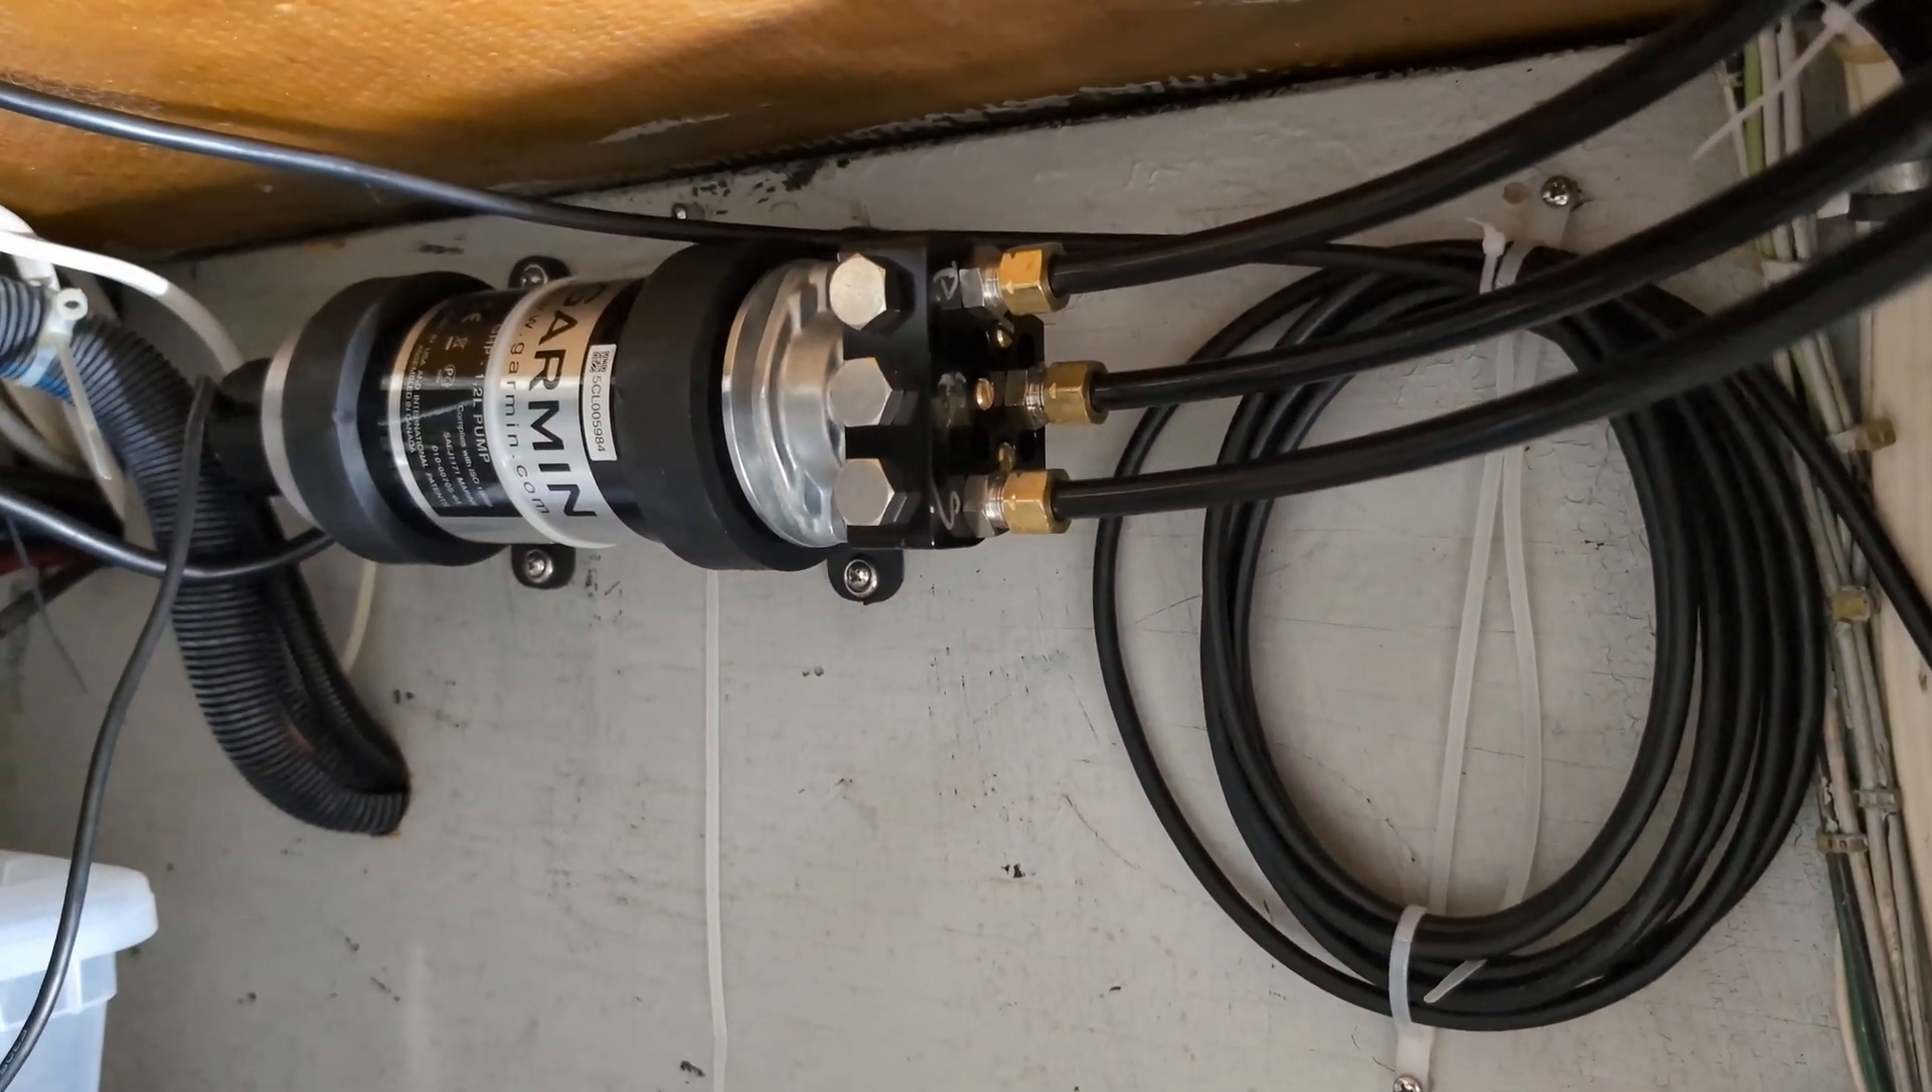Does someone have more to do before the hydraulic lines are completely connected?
No.